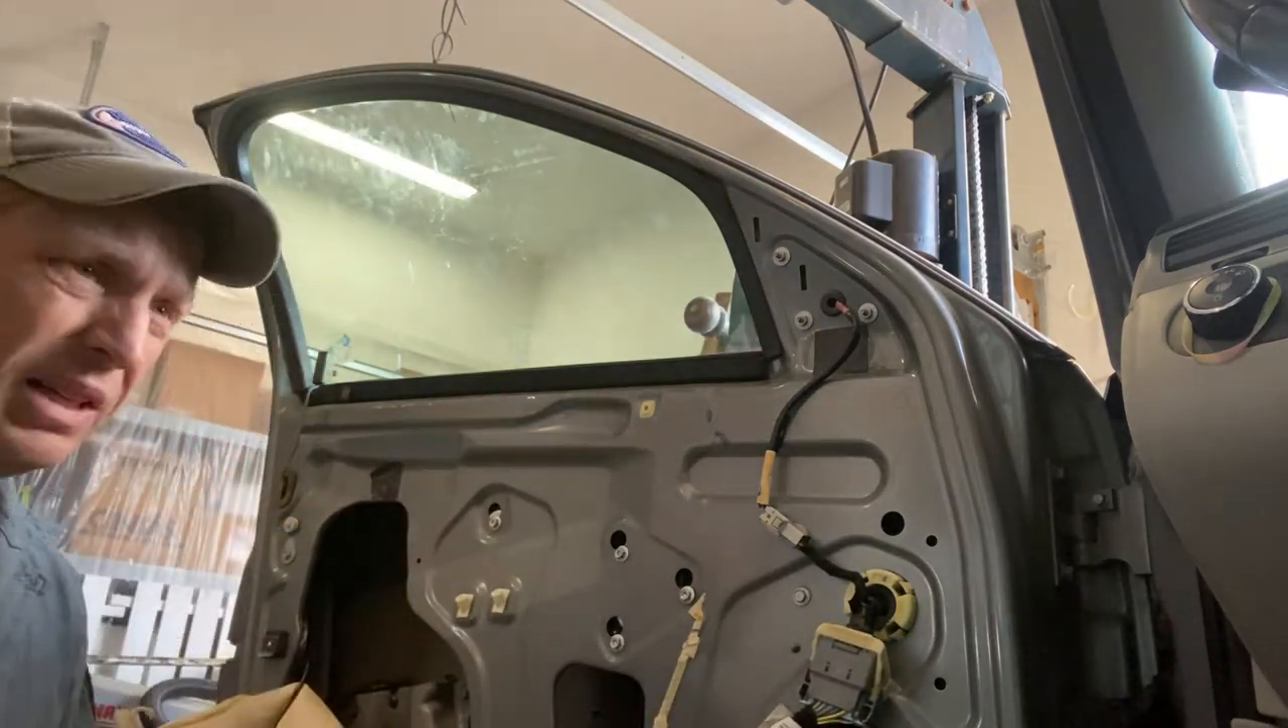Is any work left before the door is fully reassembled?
Yes.